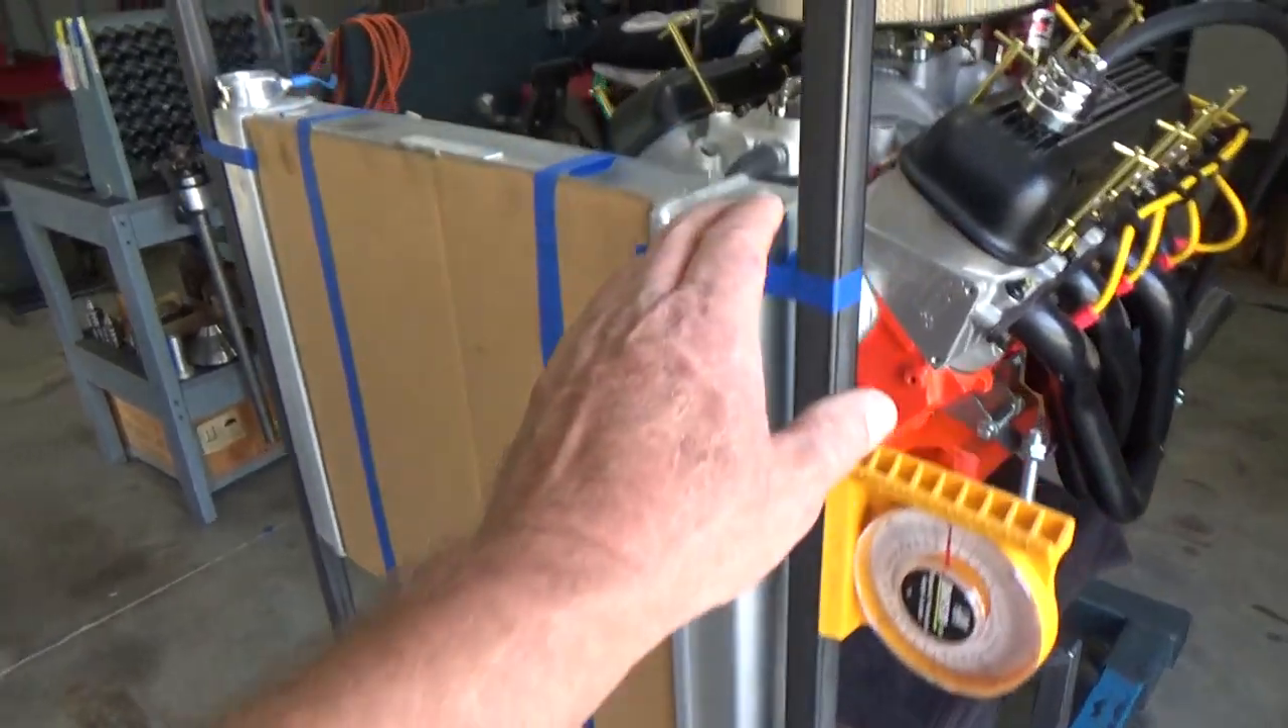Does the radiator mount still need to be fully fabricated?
Yes.